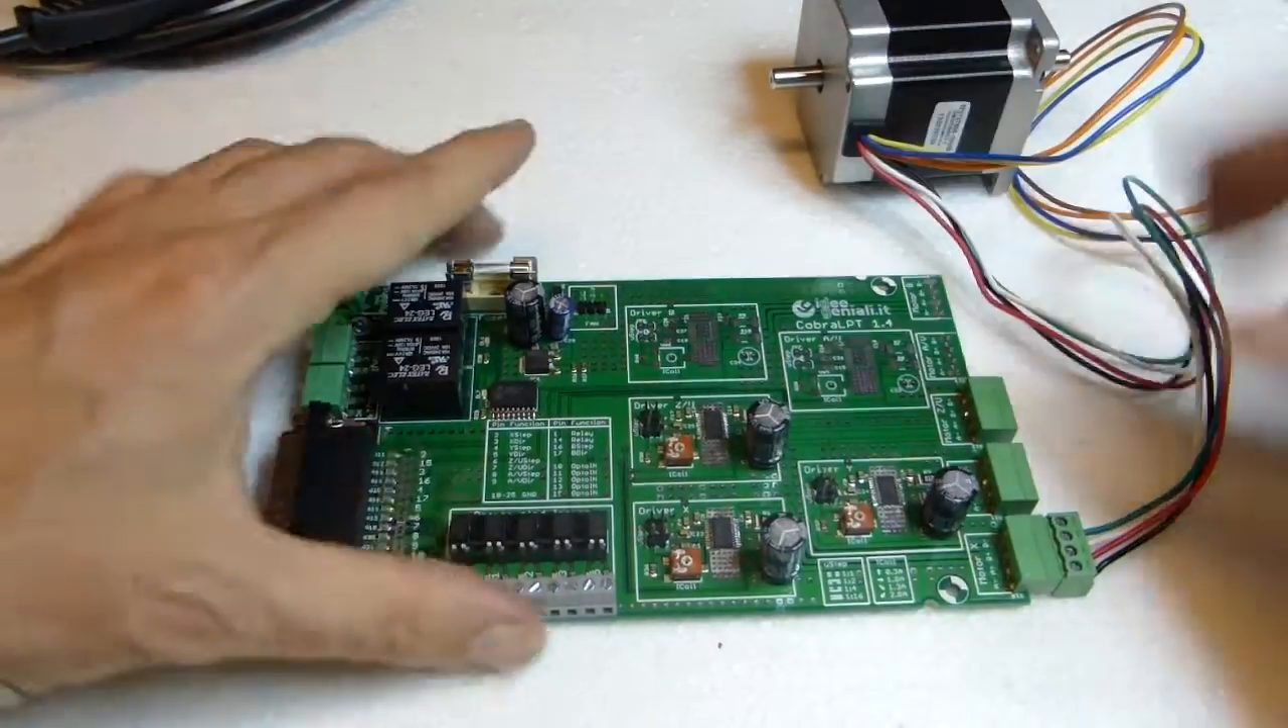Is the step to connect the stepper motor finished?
Yes.